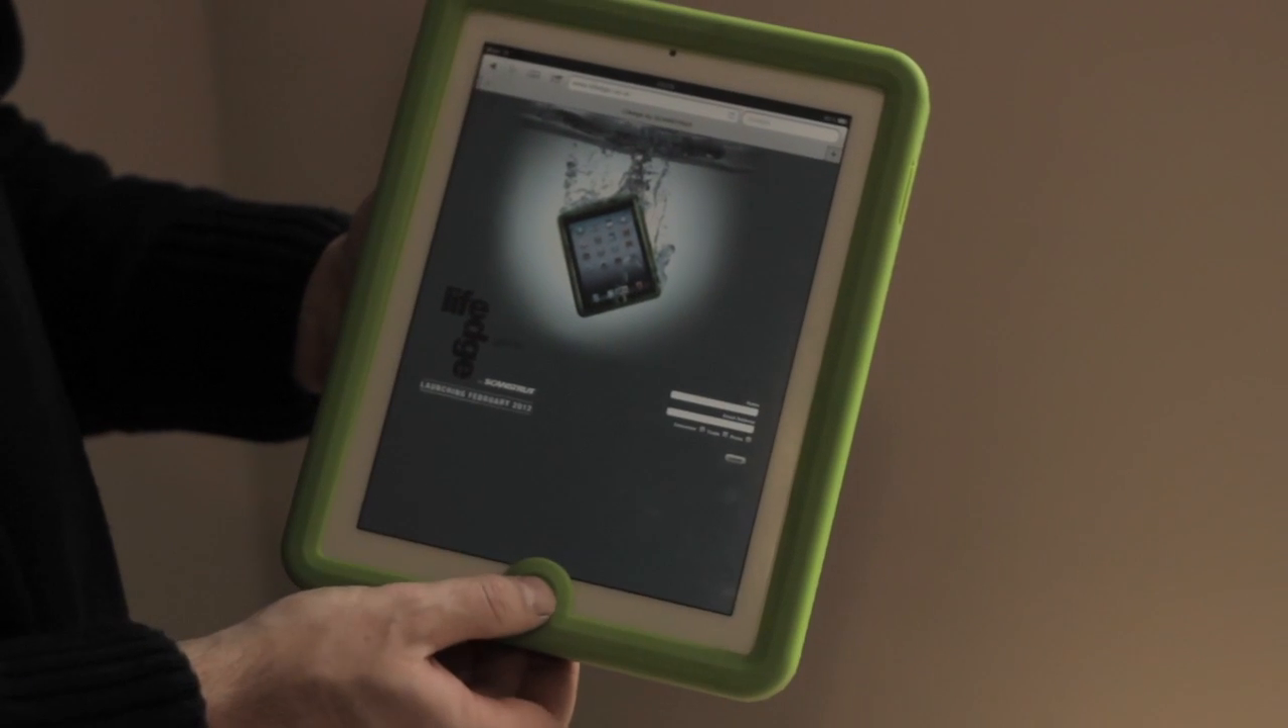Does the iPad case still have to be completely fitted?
No.